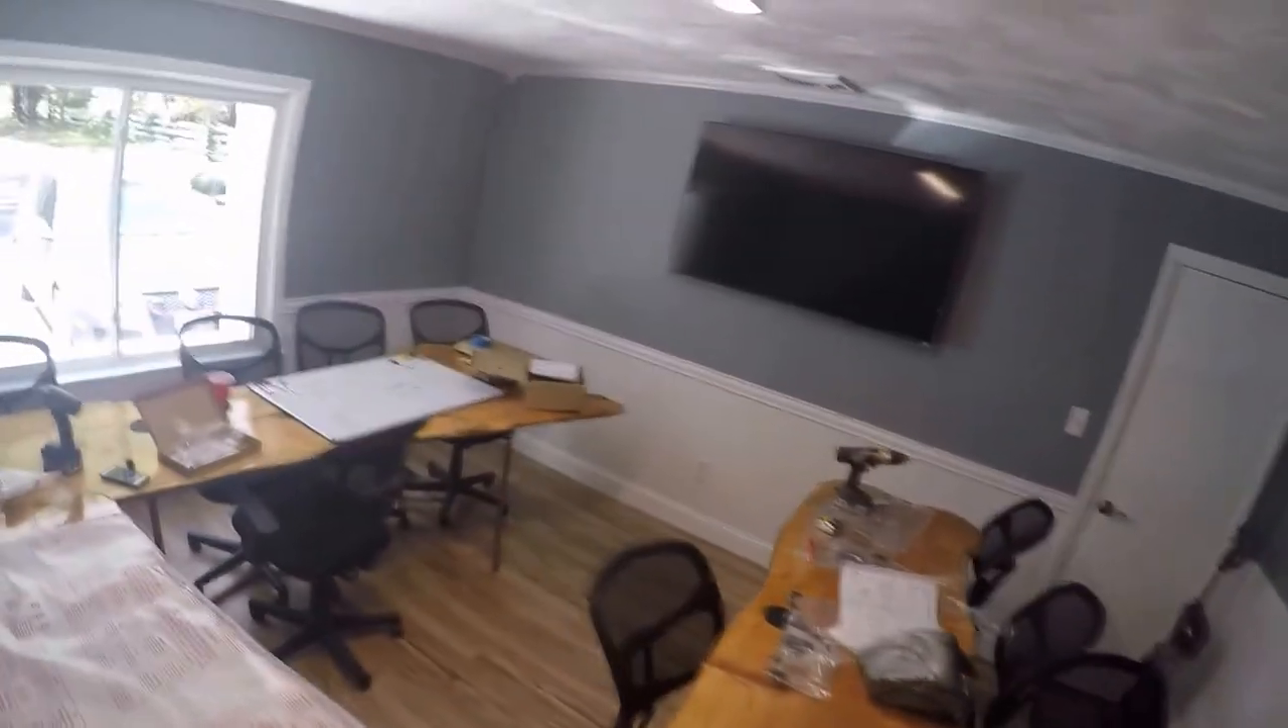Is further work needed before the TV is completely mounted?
No.